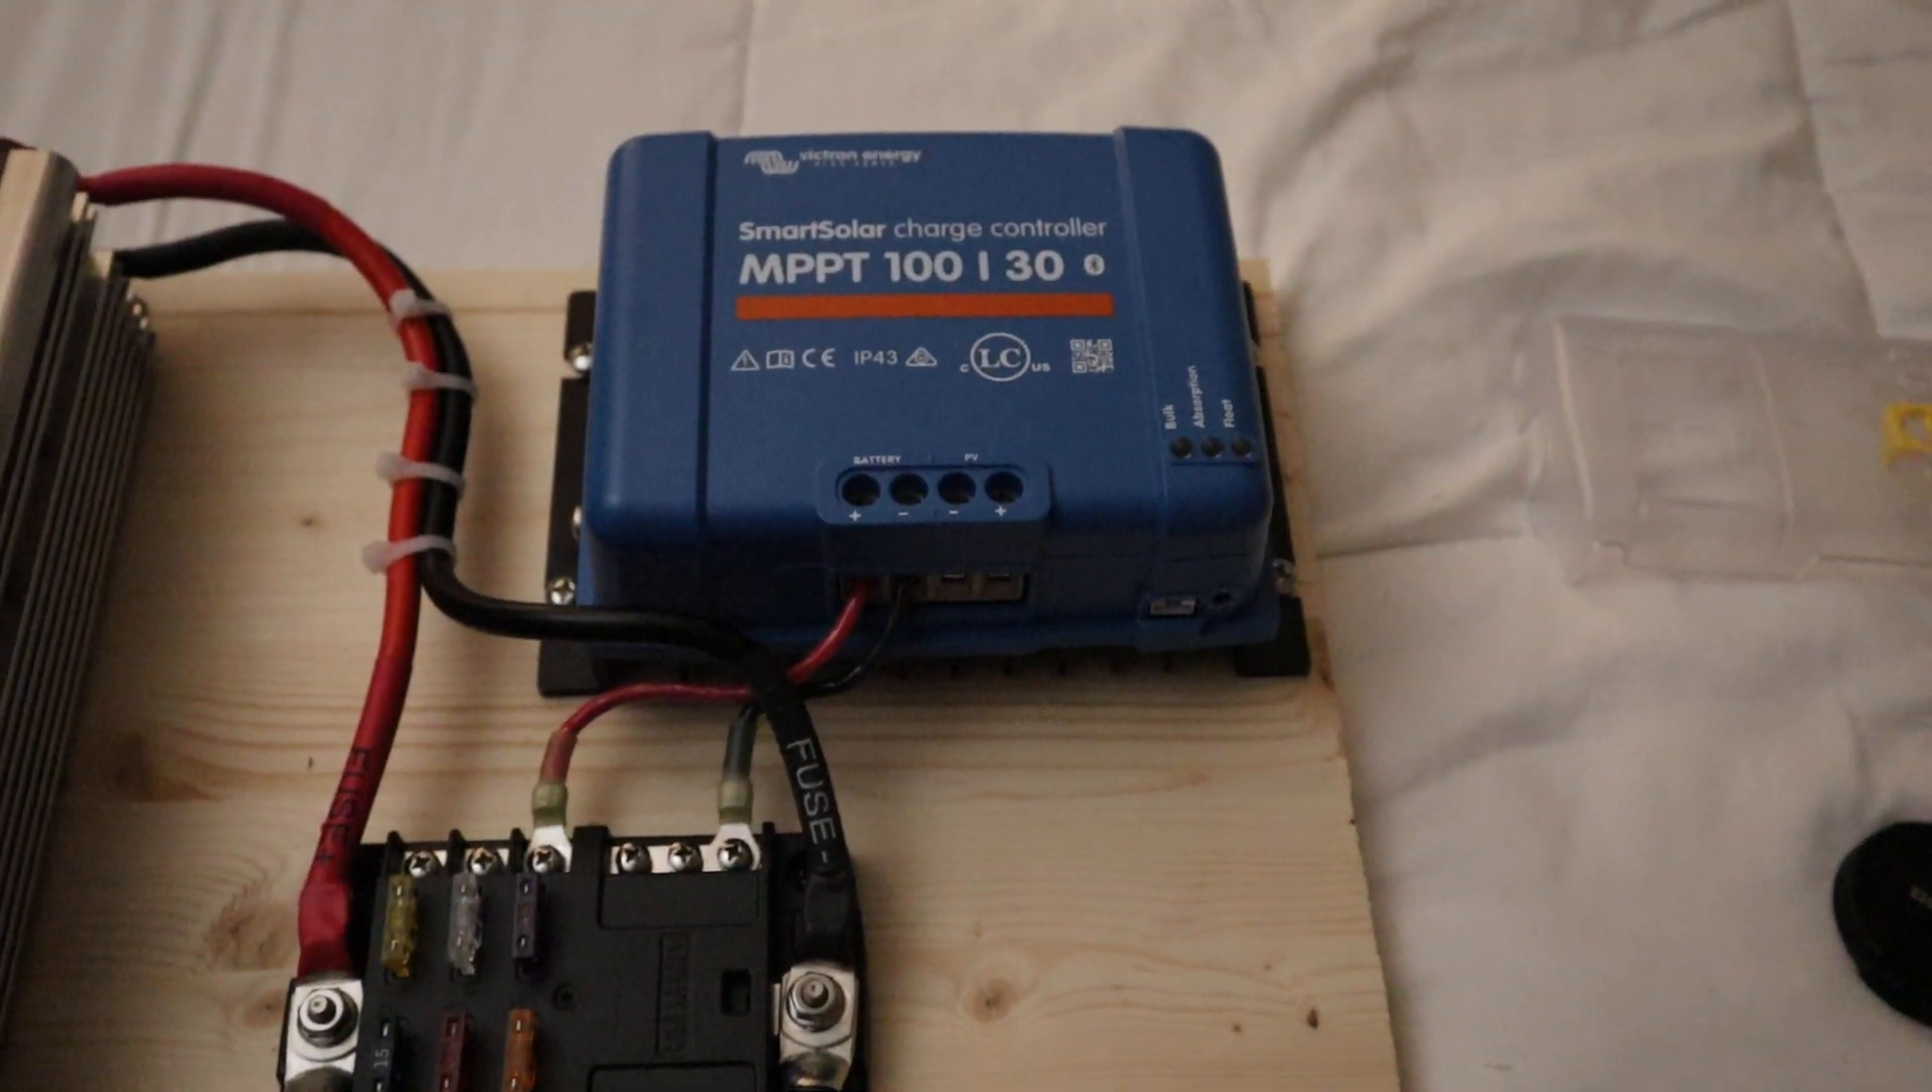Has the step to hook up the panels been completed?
No.